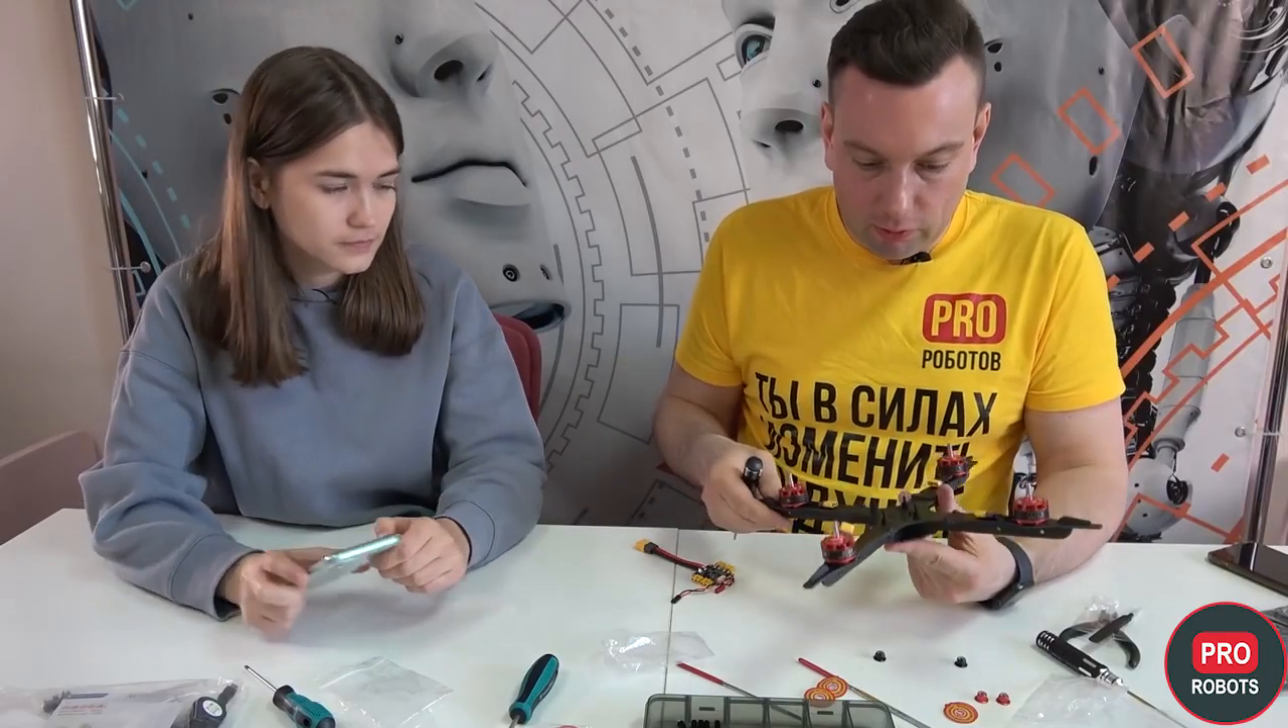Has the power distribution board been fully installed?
No.